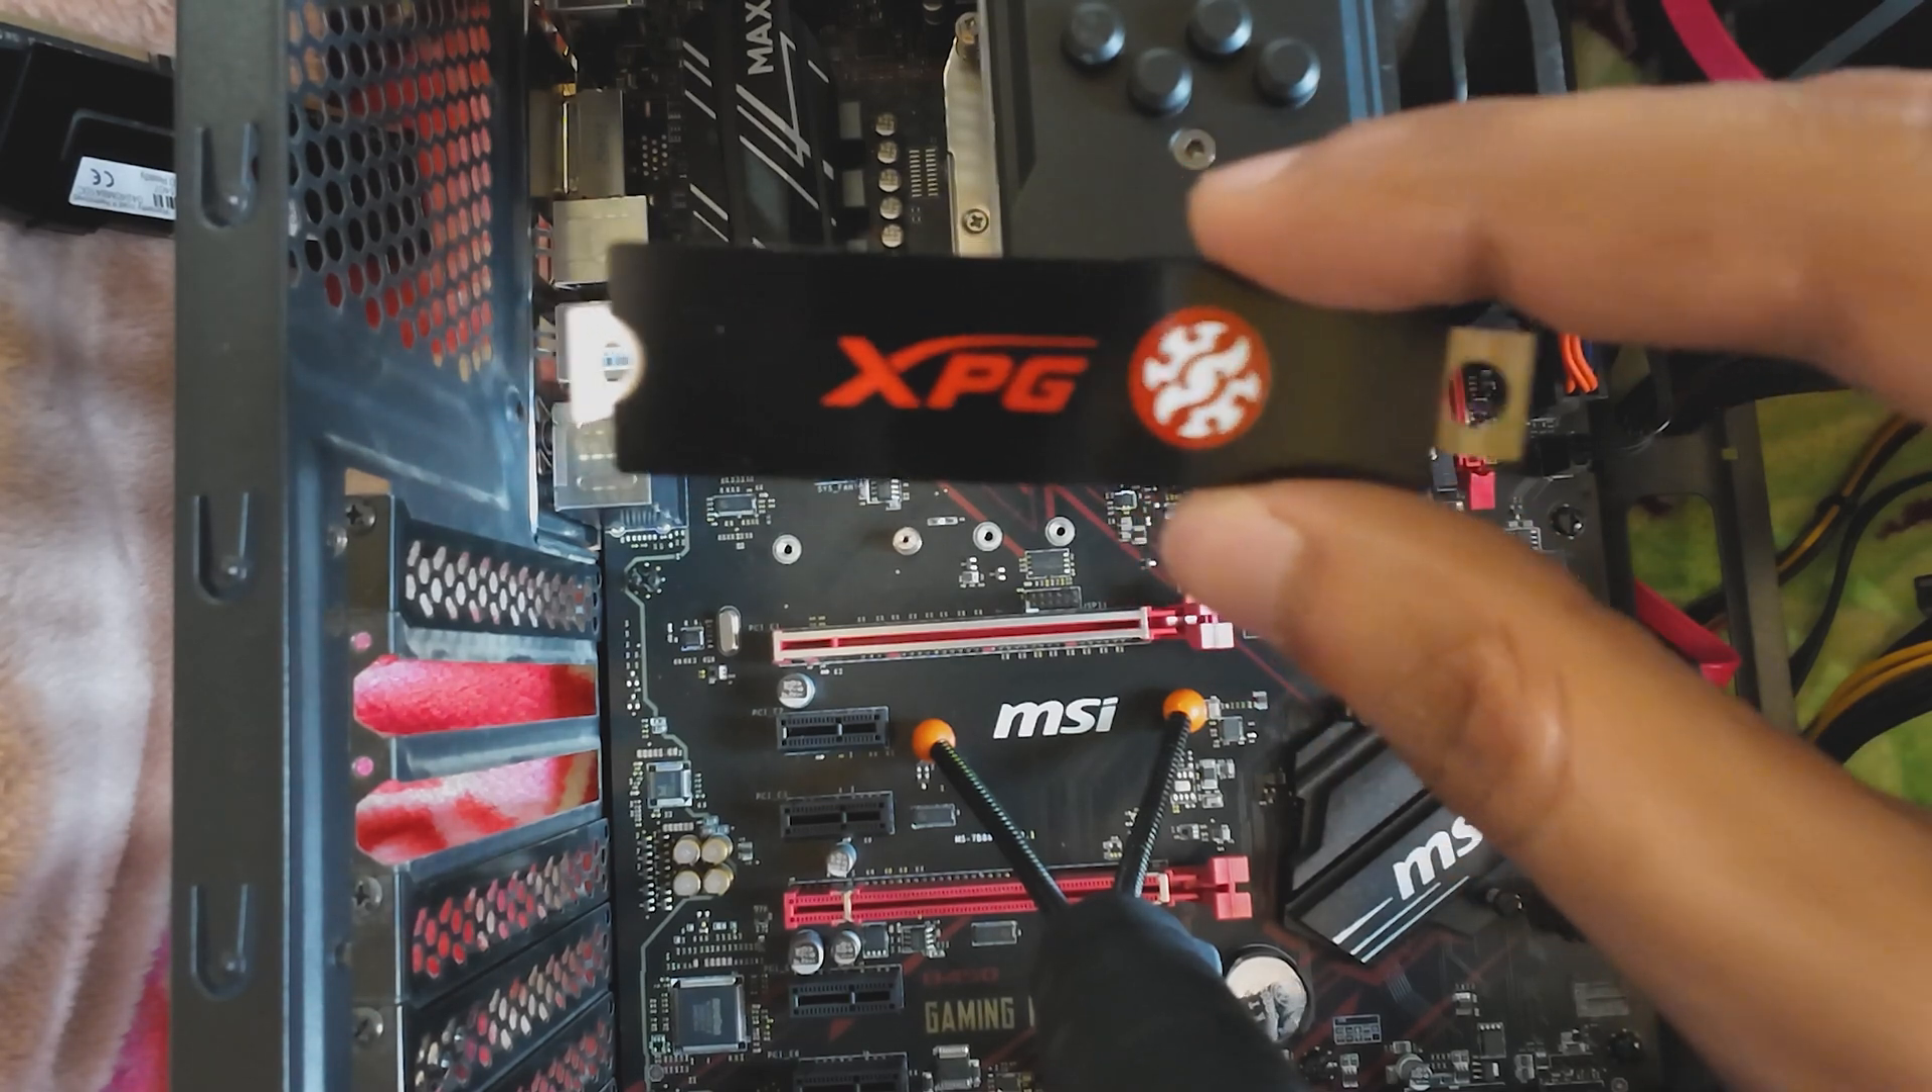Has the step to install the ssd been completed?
No.